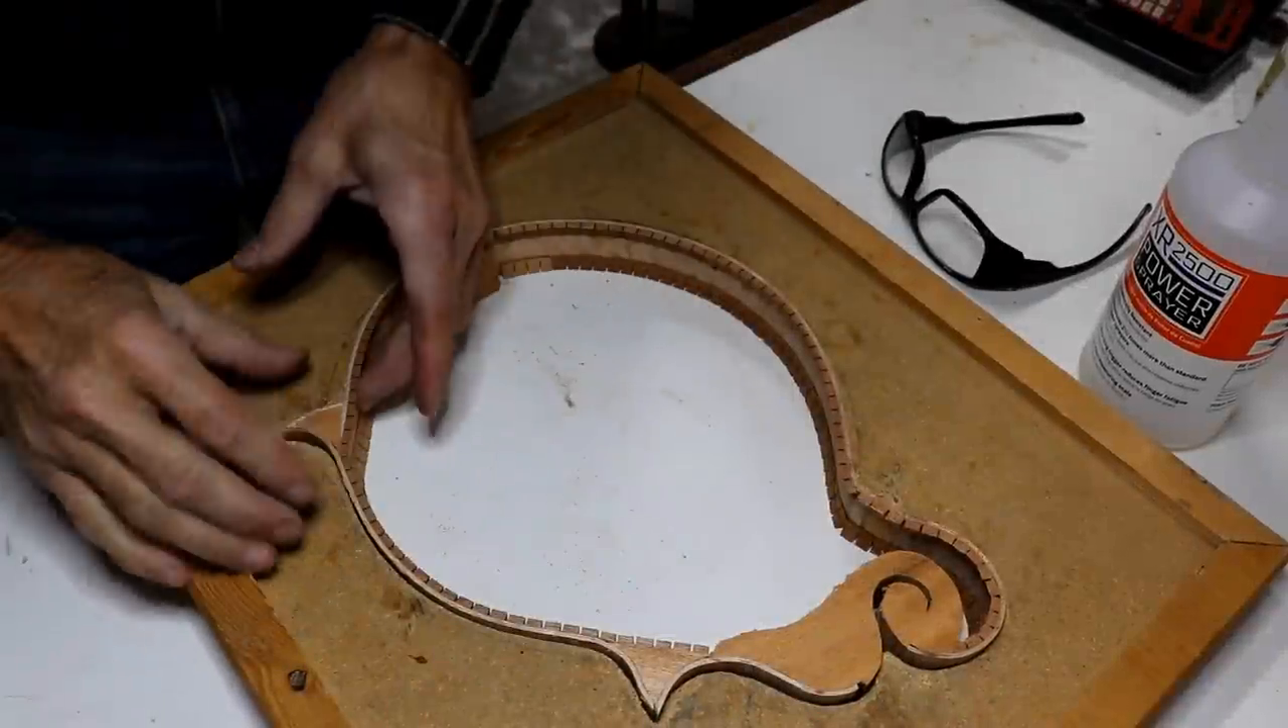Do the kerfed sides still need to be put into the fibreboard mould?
No.